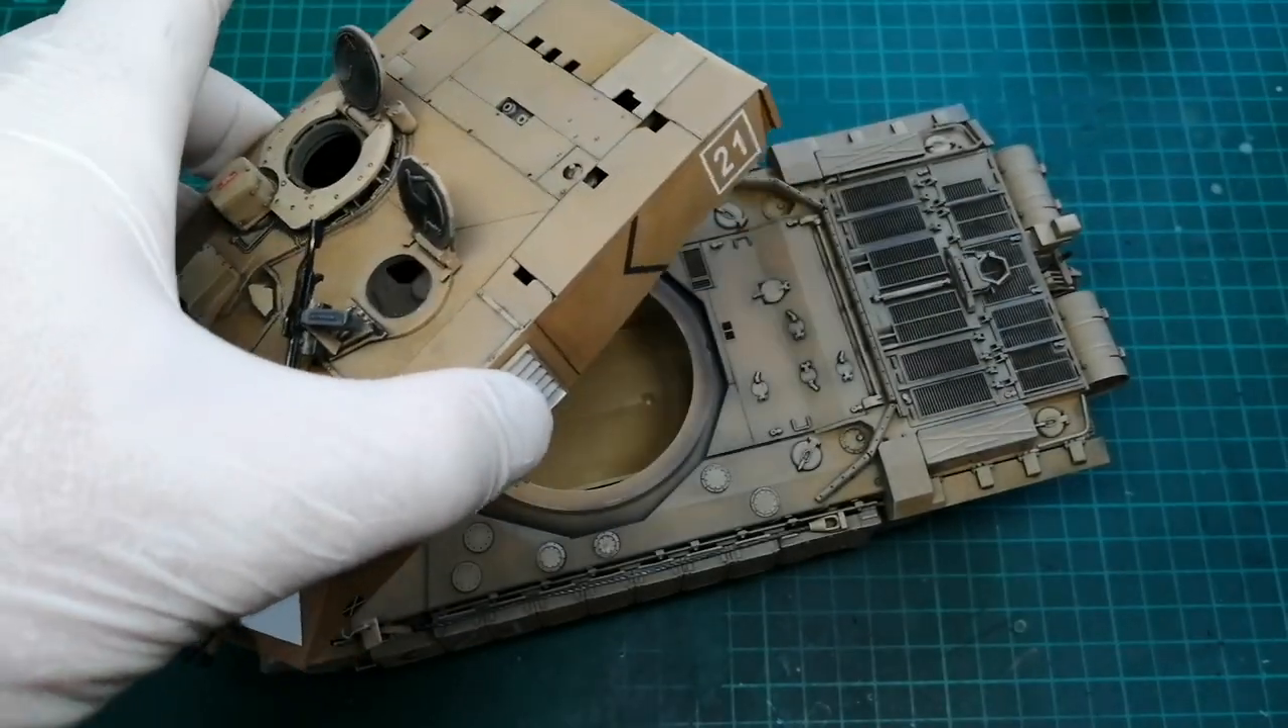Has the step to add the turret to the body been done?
No.